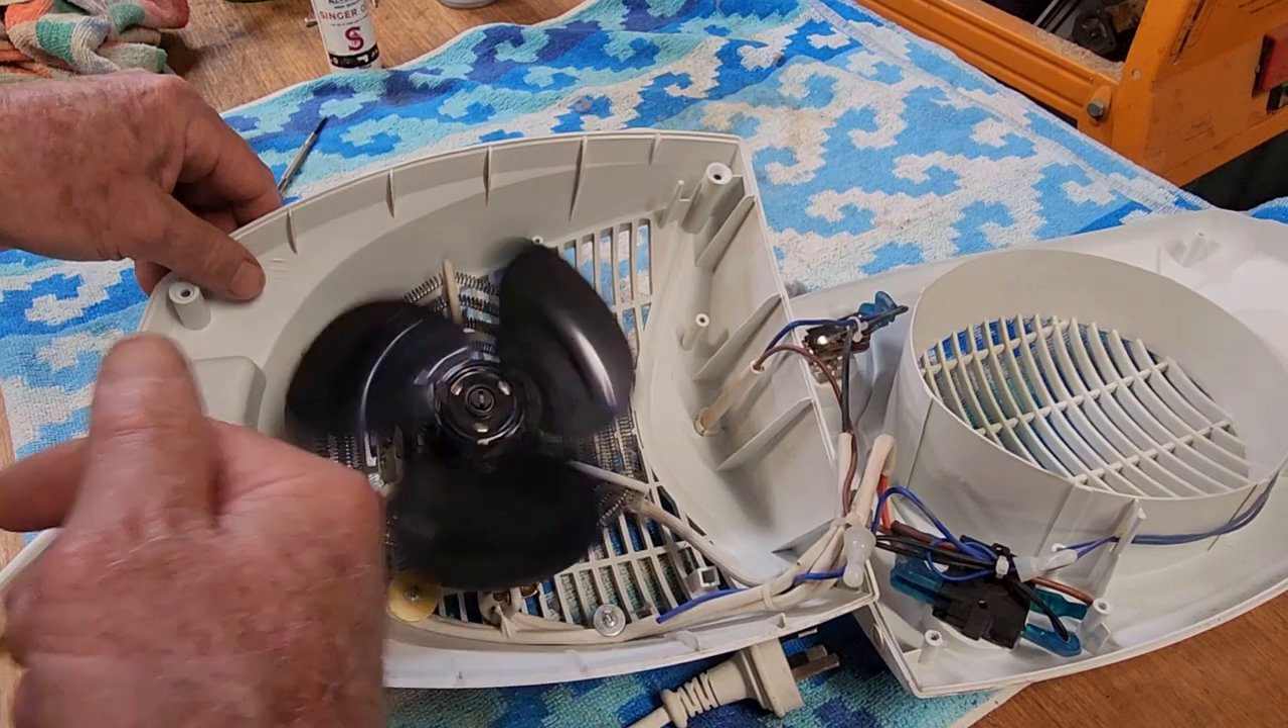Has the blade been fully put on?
Yes.